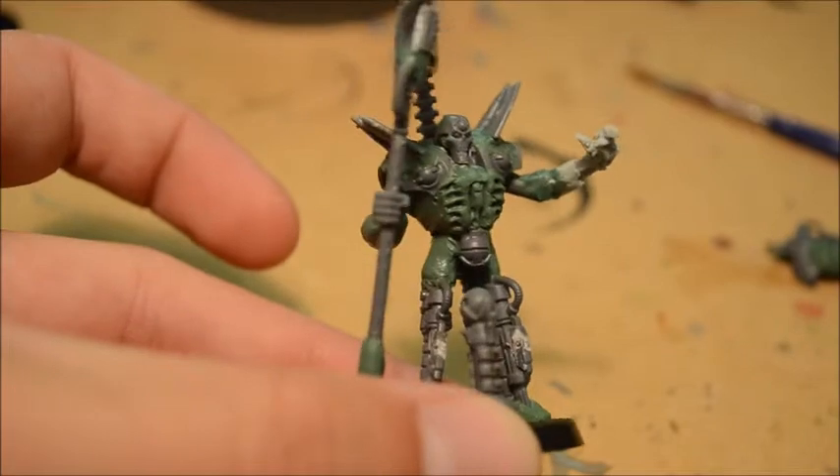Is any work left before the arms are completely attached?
No.